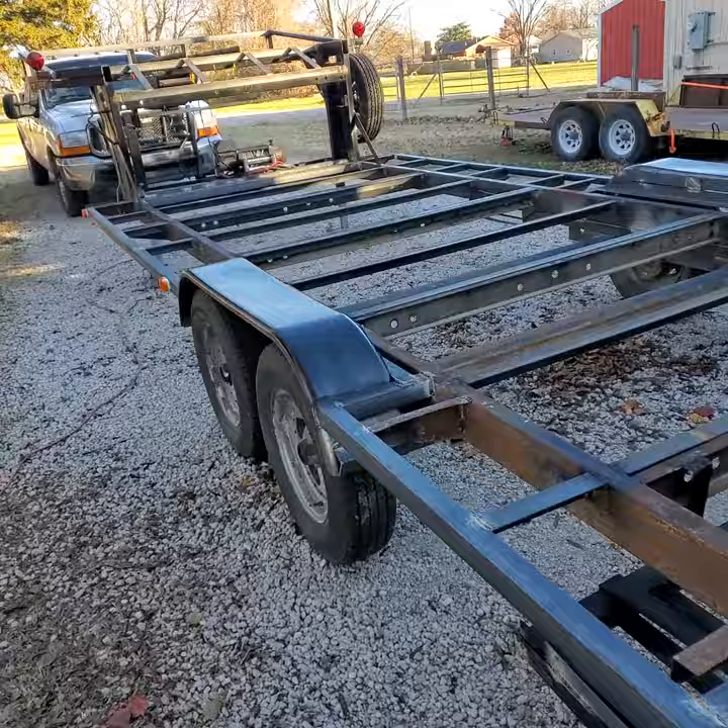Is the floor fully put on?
No.